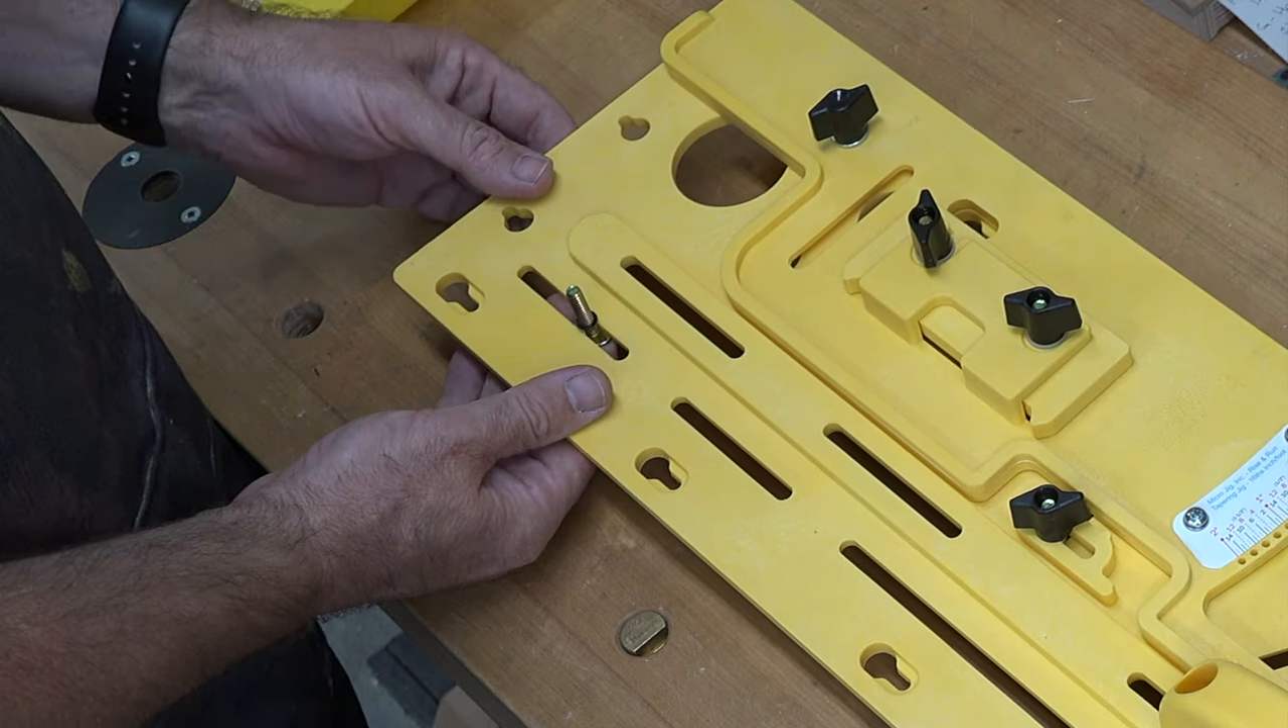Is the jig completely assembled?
No.